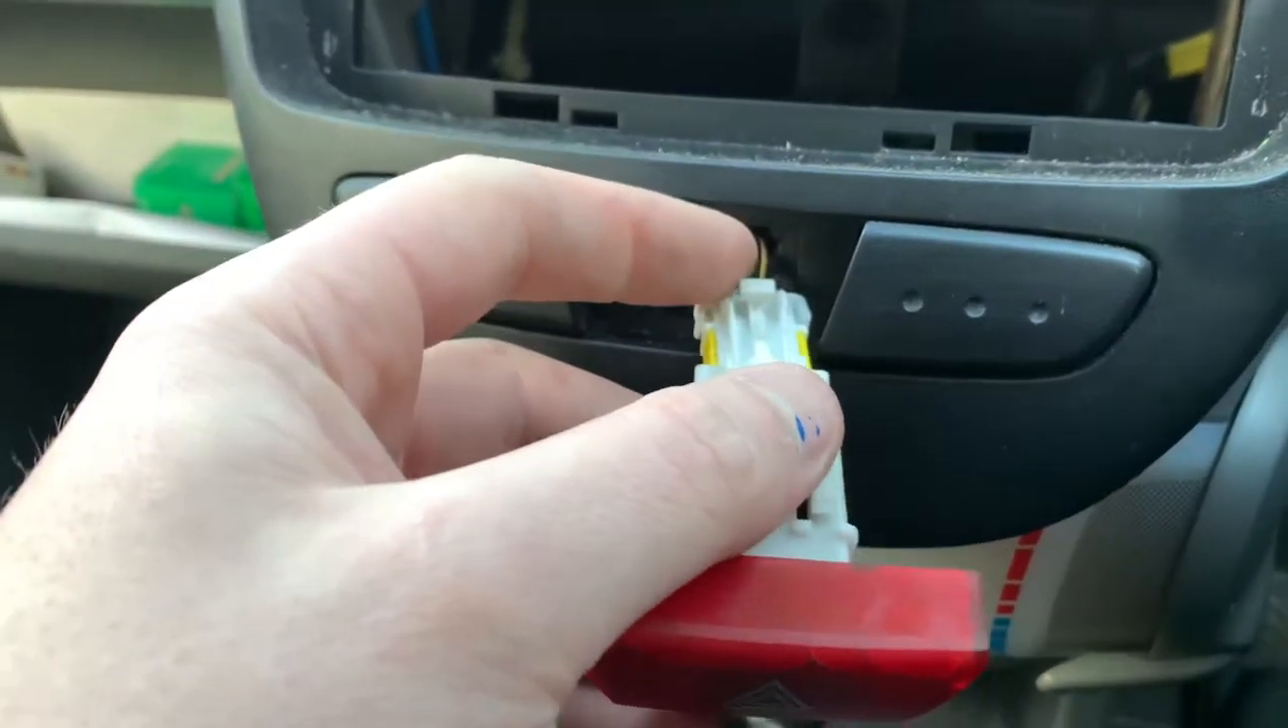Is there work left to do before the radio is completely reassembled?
Yes.